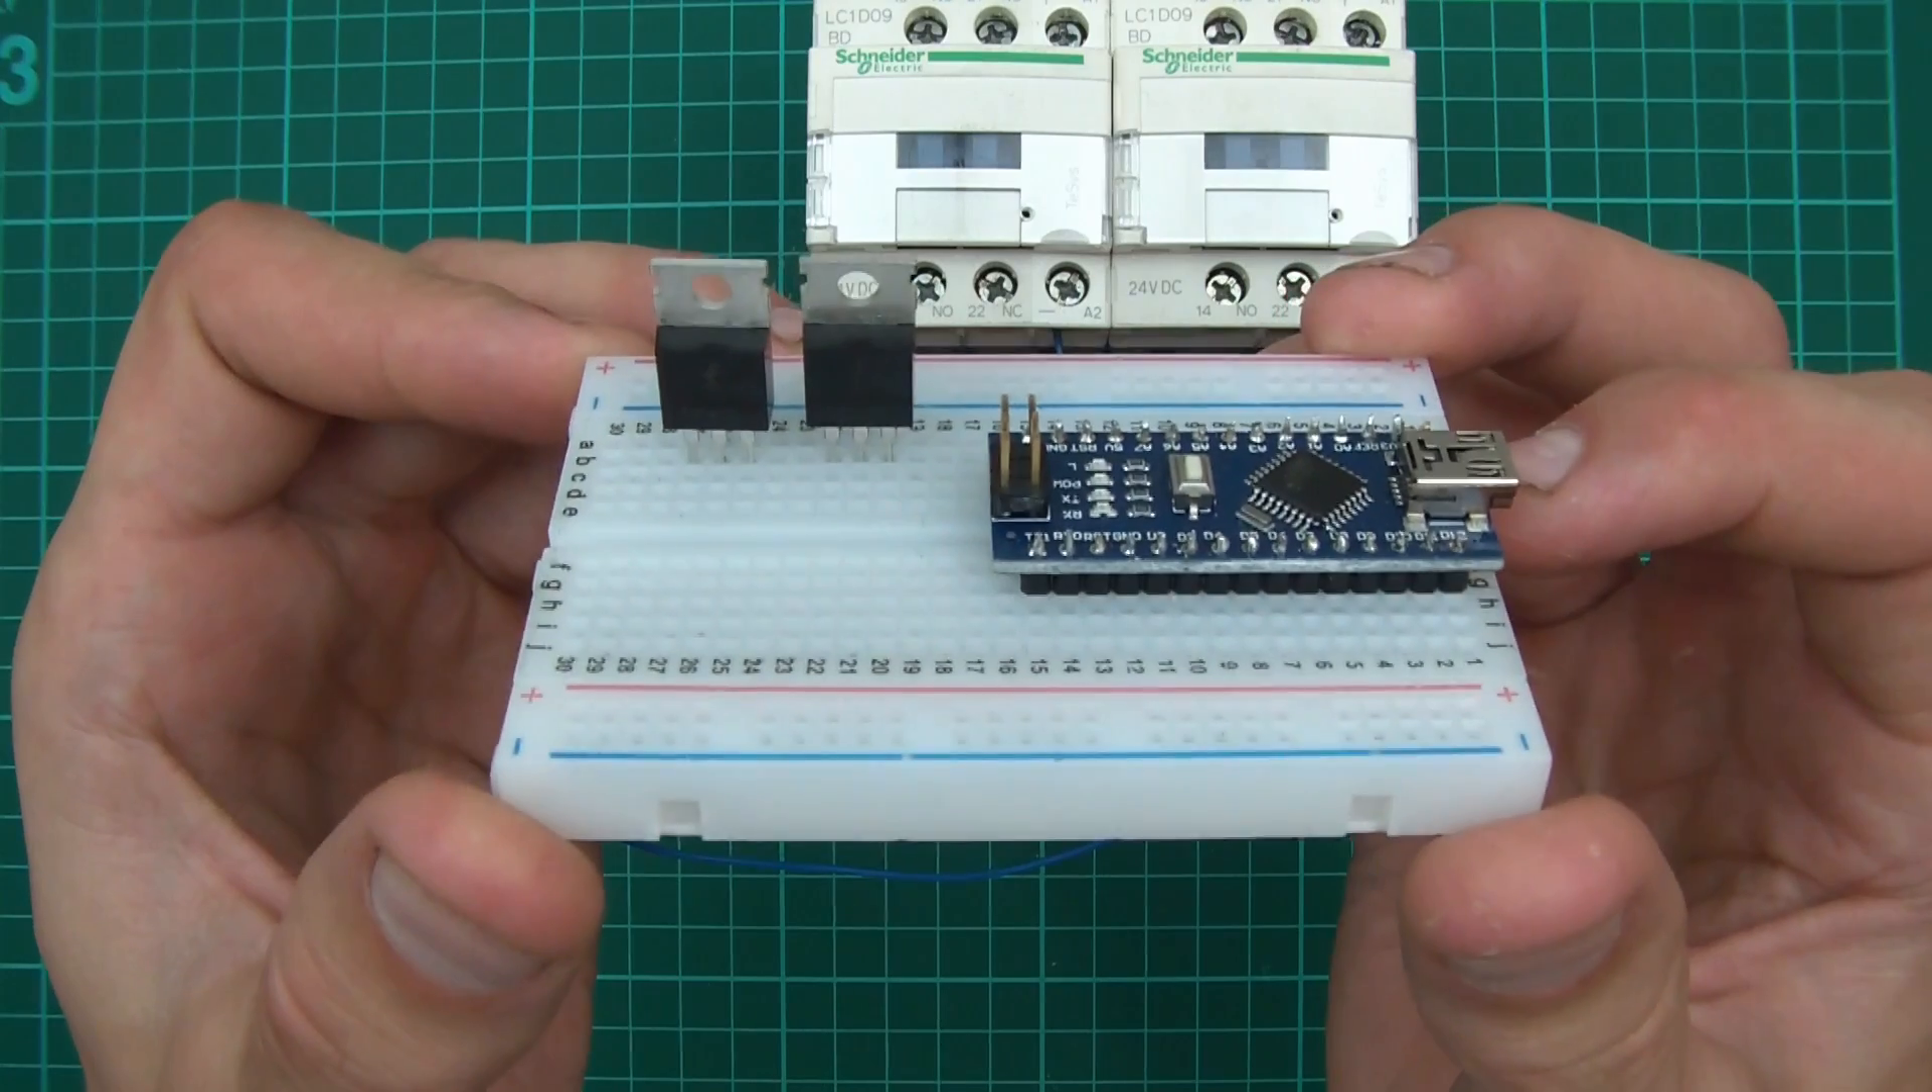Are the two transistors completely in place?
Yes.